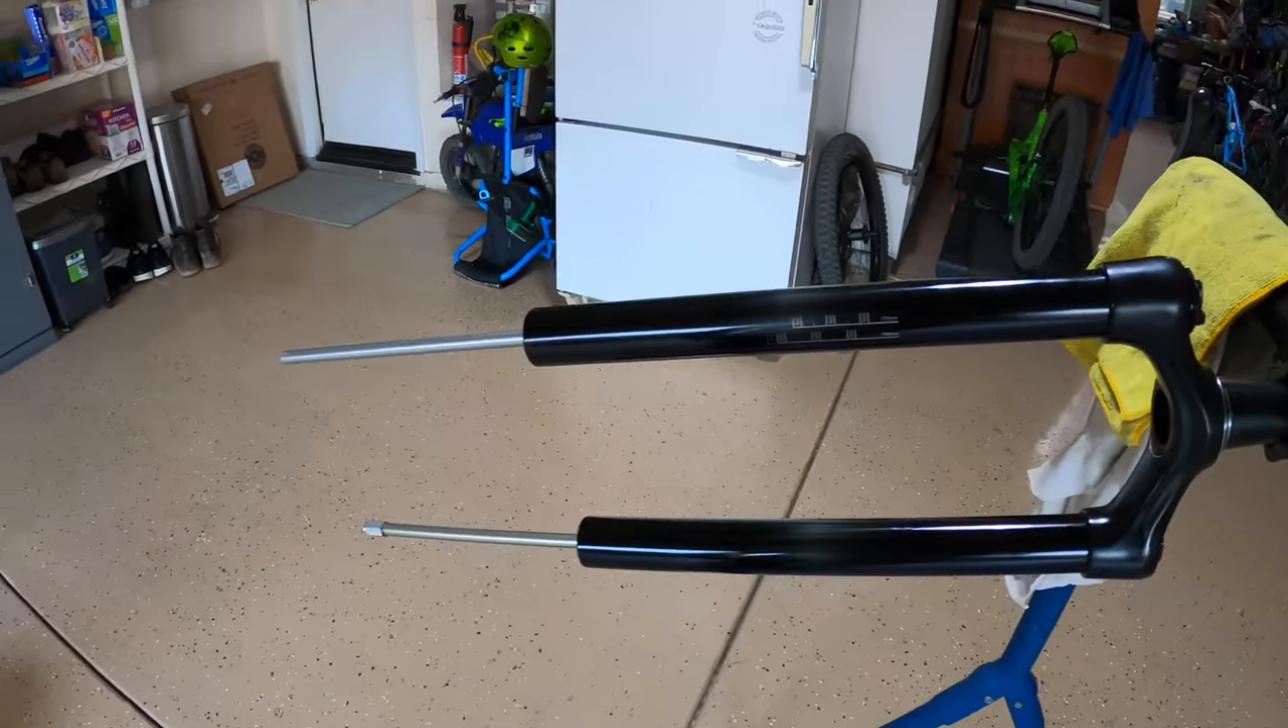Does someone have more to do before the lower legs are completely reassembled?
Yes.